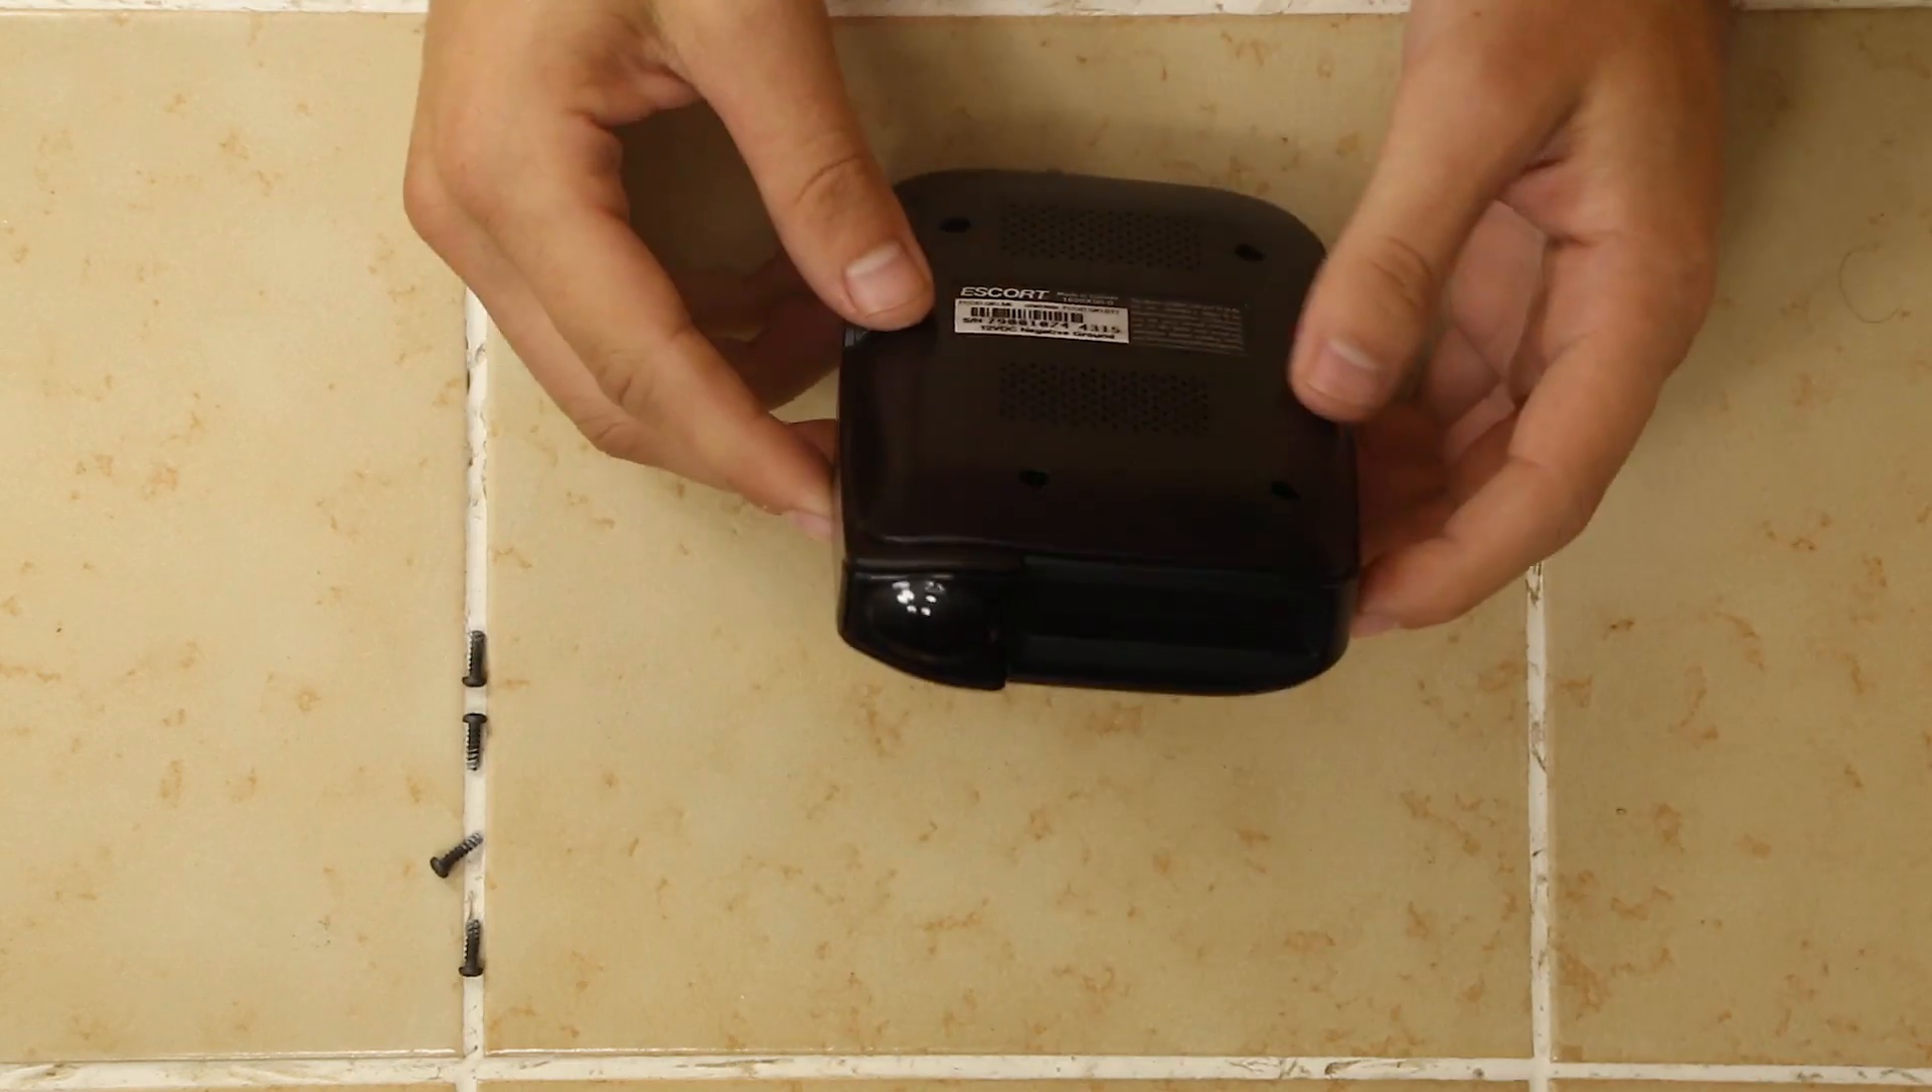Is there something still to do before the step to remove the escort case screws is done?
No.